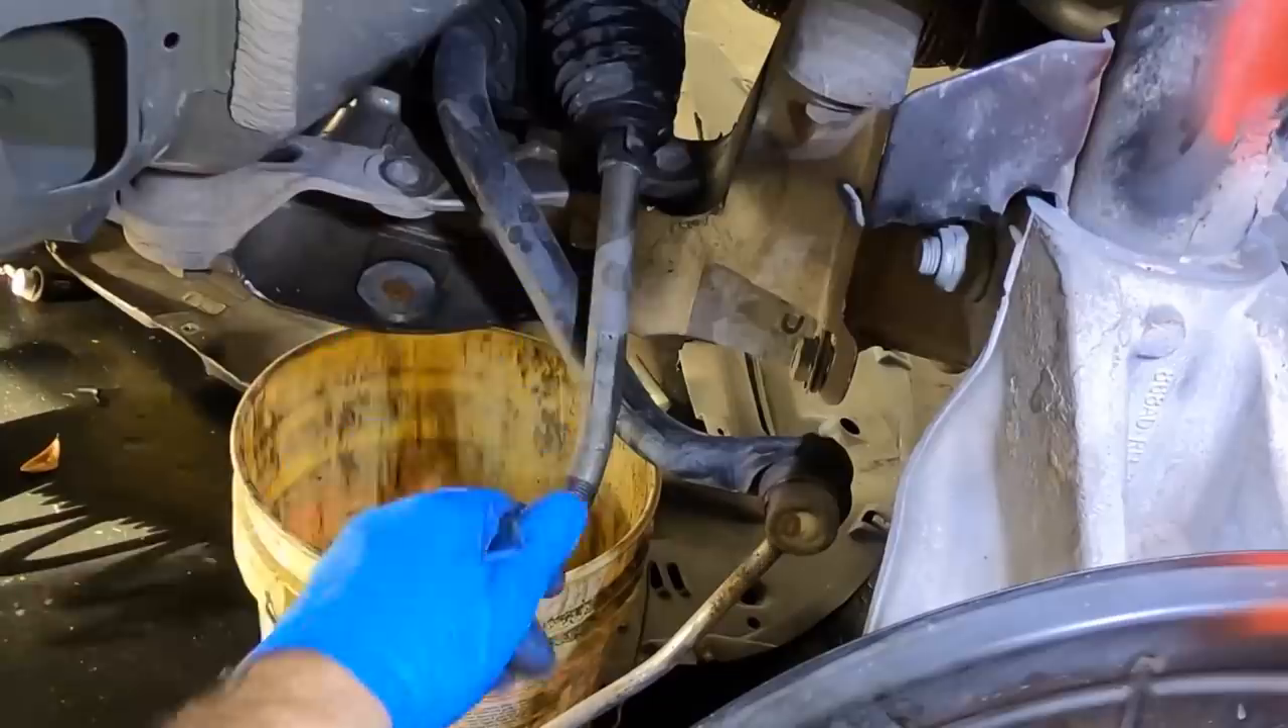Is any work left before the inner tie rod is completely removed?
Yes.